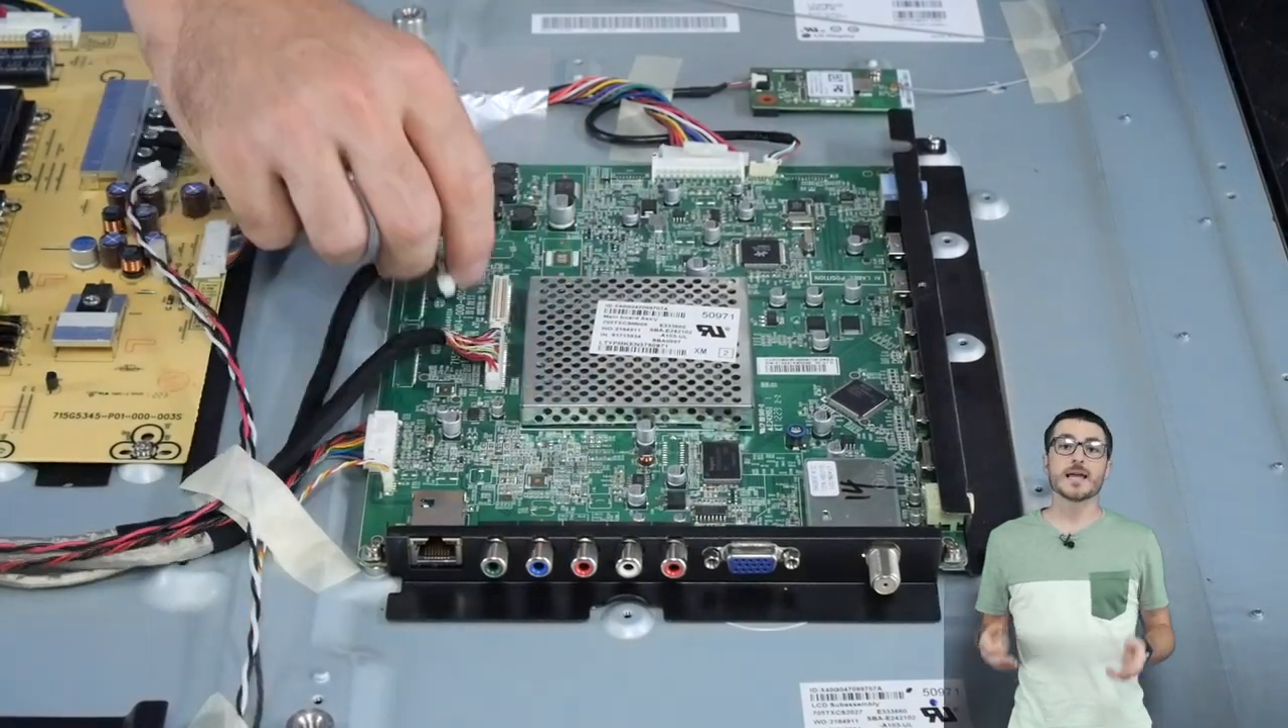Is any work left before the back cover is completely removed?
No.